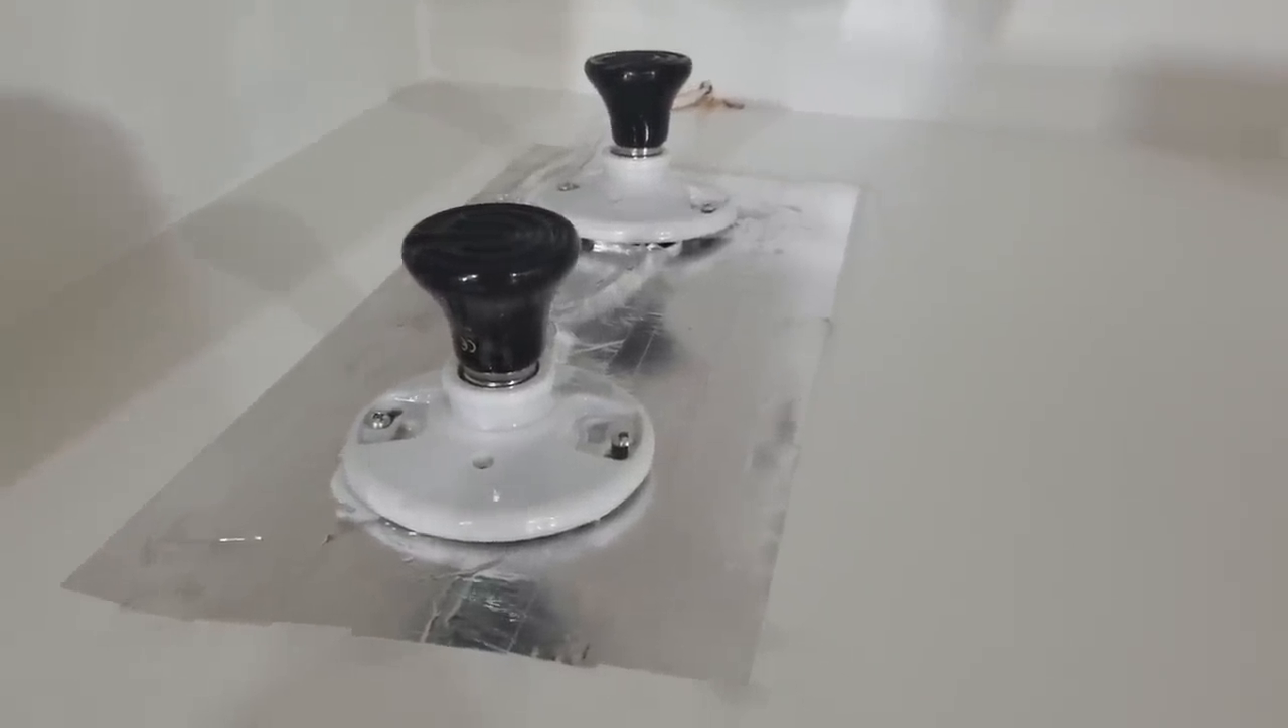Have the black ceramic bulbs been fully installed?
Yes.